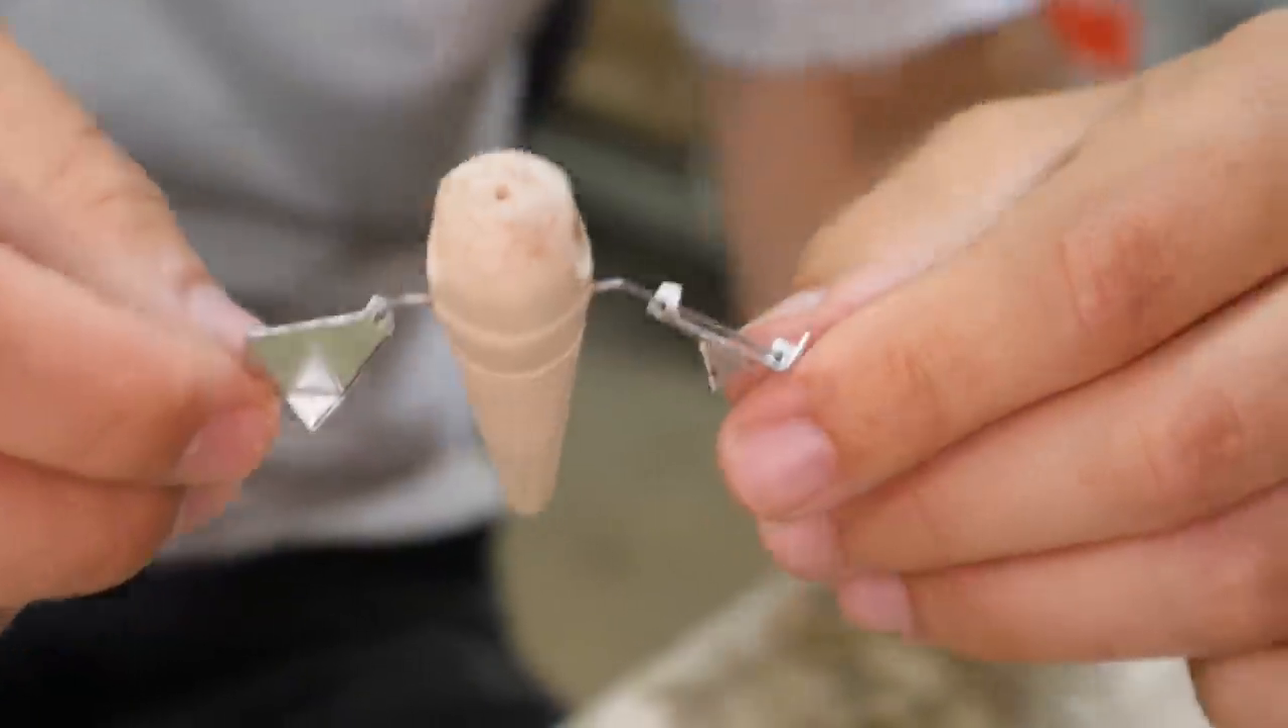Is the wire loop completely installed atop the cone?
No.